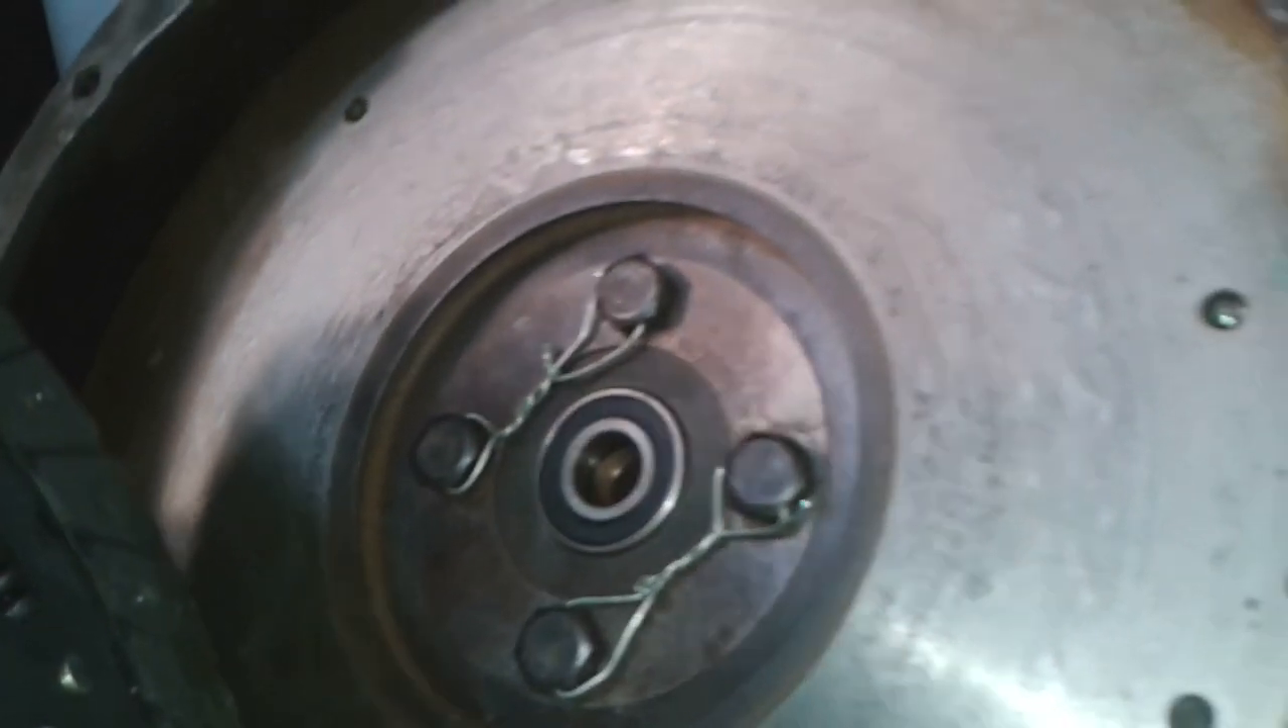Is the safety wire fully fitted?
Yes.